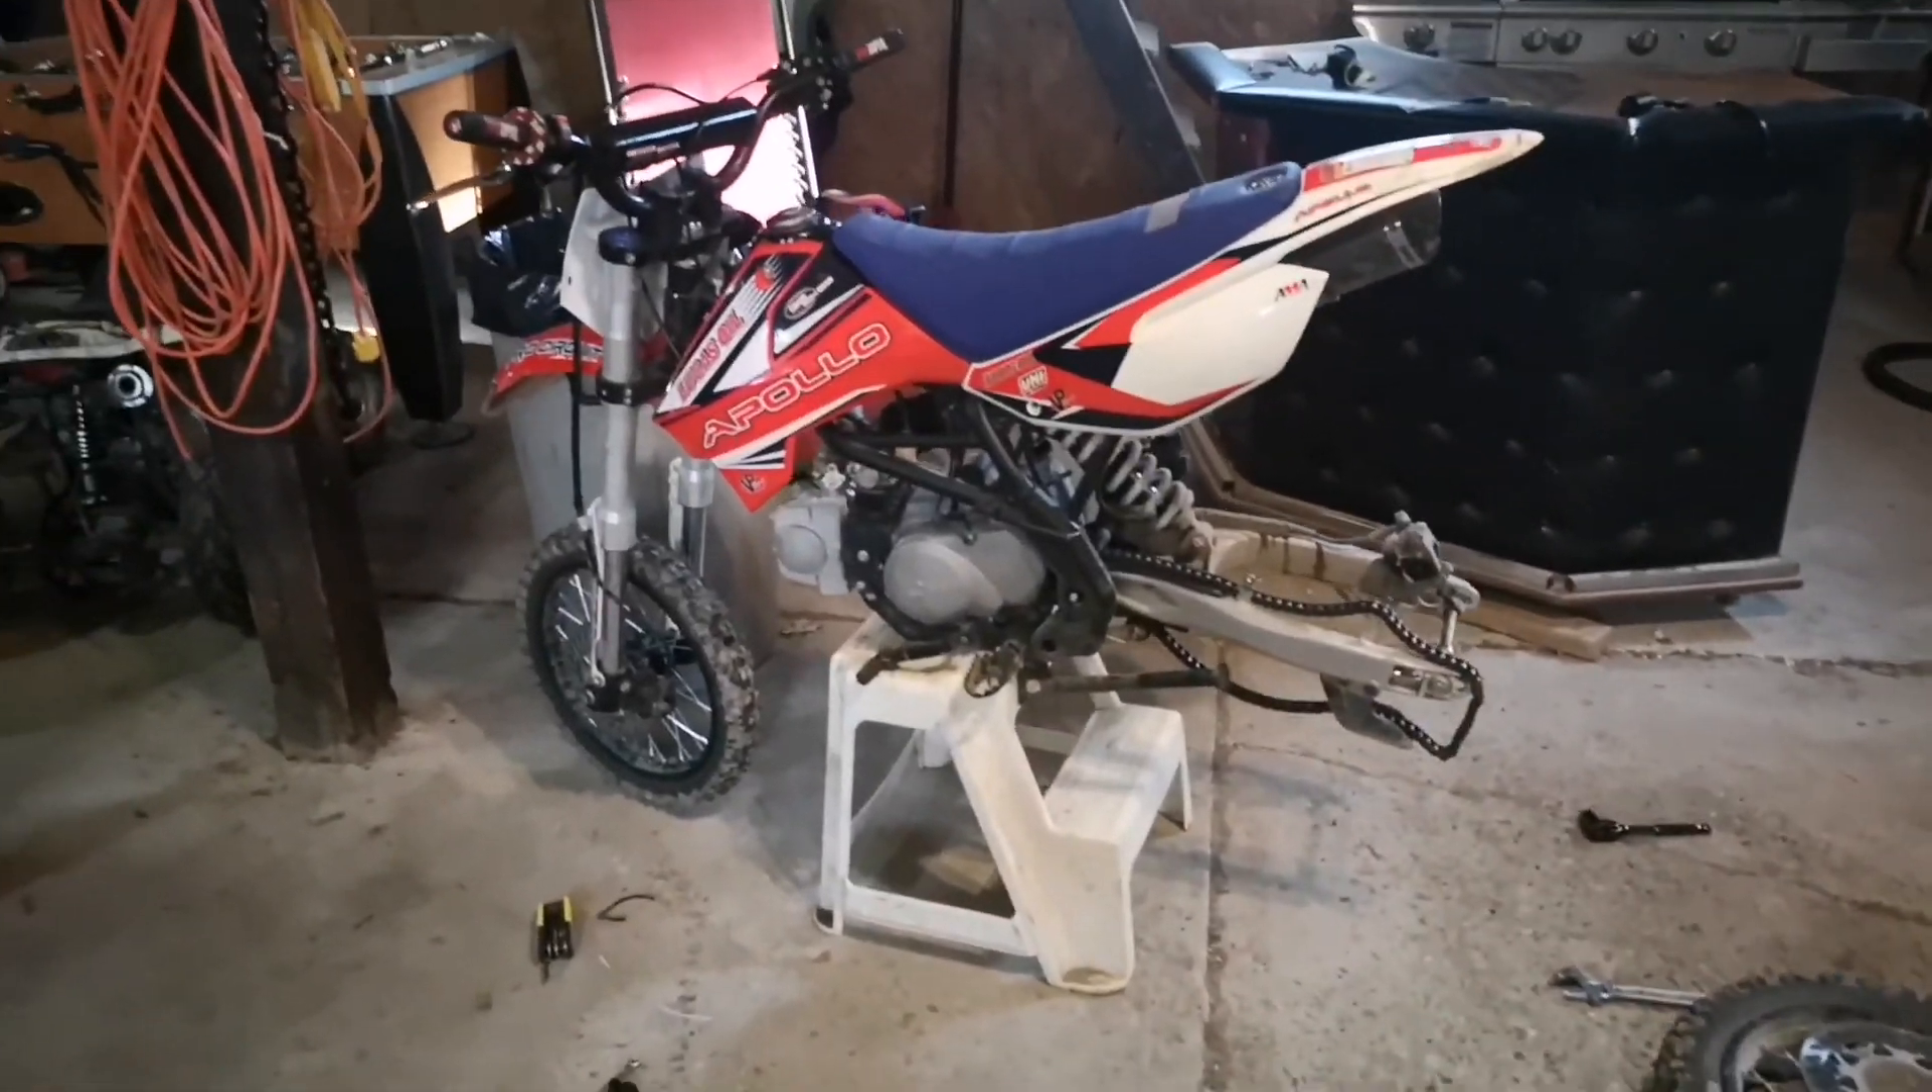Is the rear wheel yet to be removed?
No.